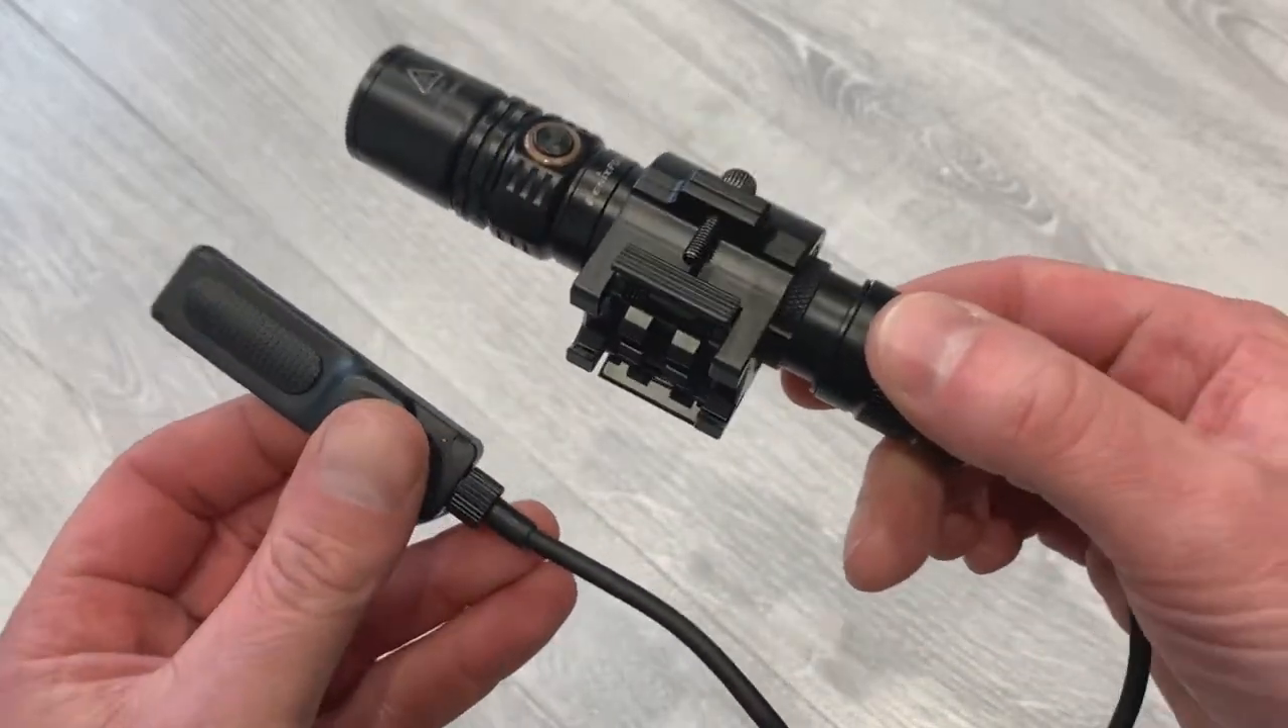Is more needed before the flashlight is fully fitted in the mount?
No.